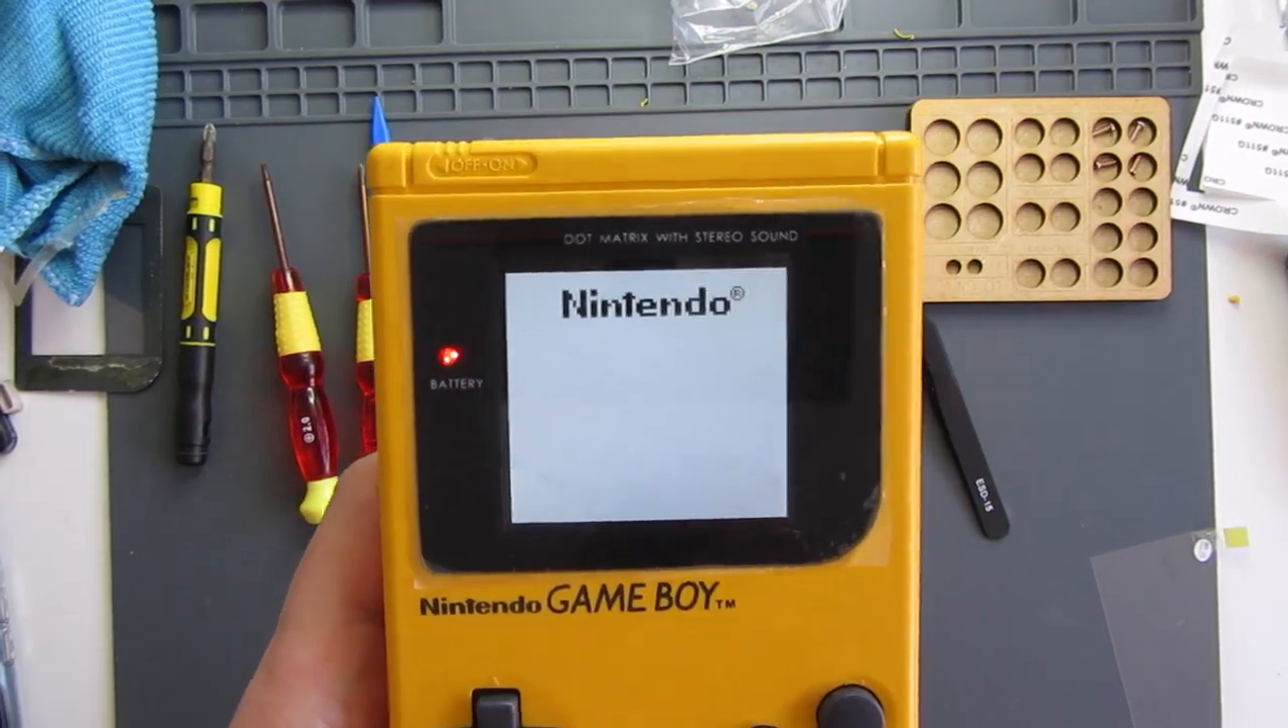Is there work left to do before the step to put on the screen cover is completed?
No.